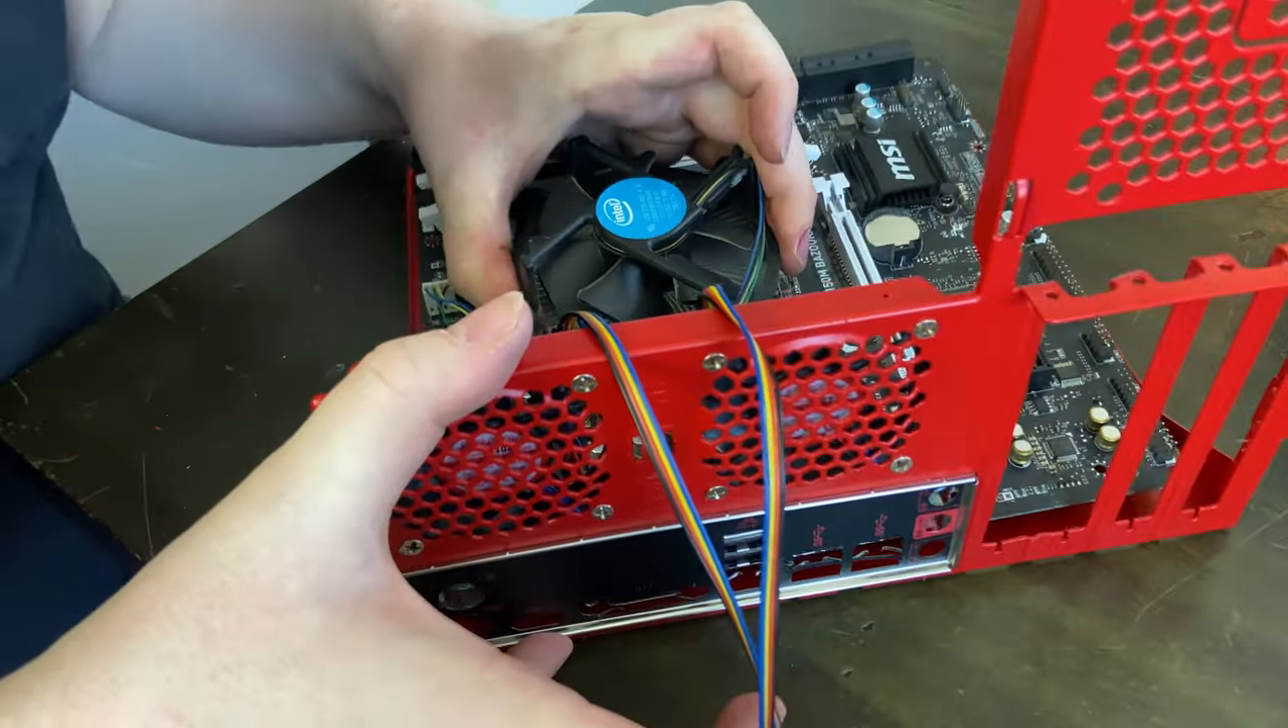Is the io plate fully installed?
Yes.